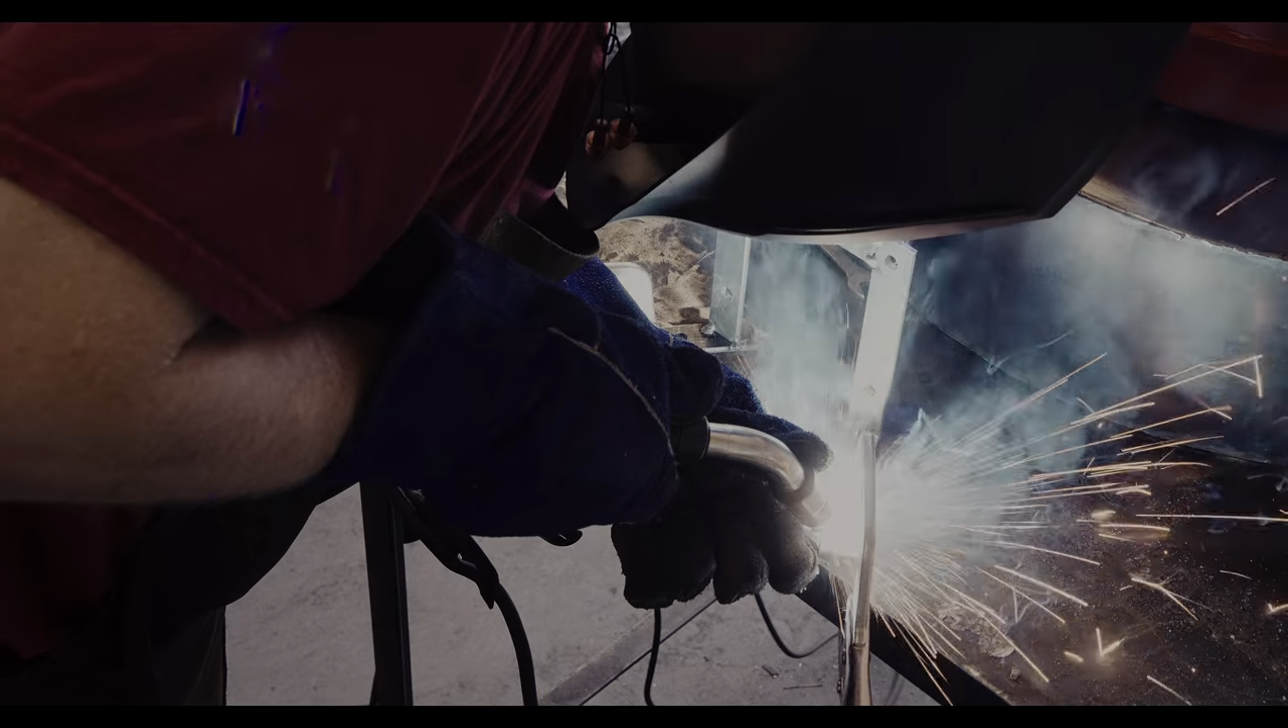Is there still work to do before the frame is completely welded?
Yes.